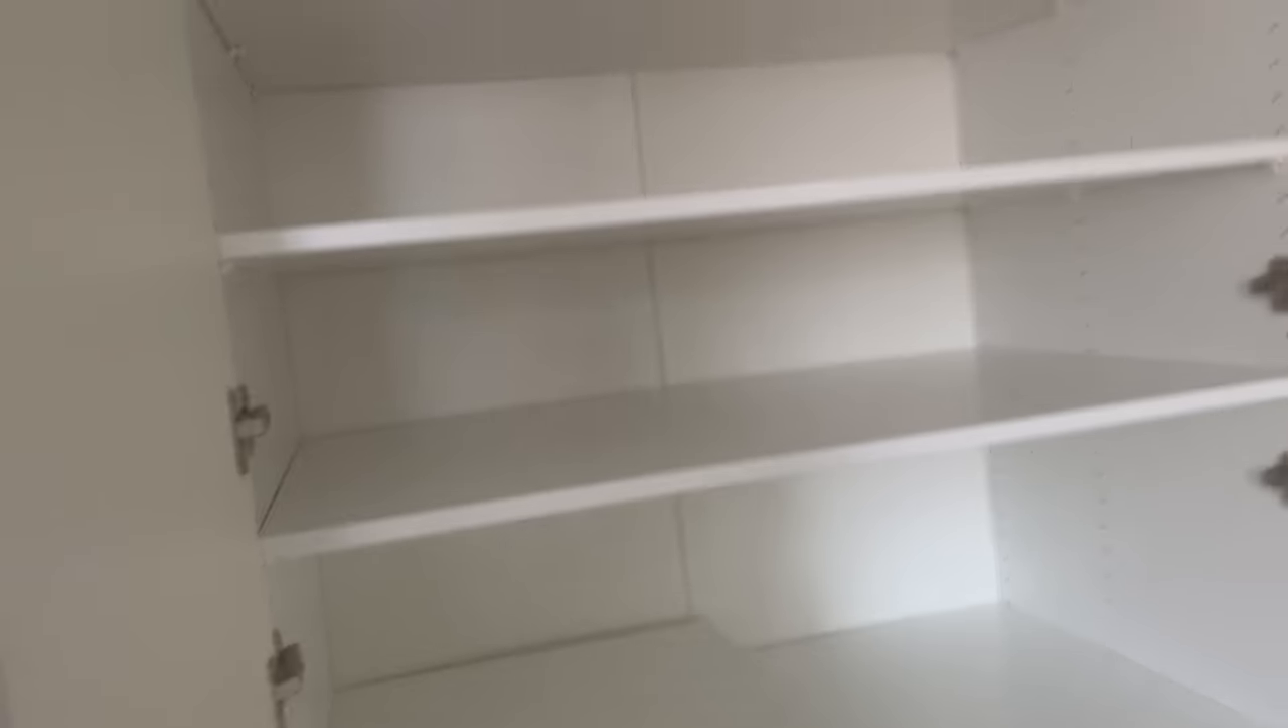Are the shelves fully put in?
Yes.